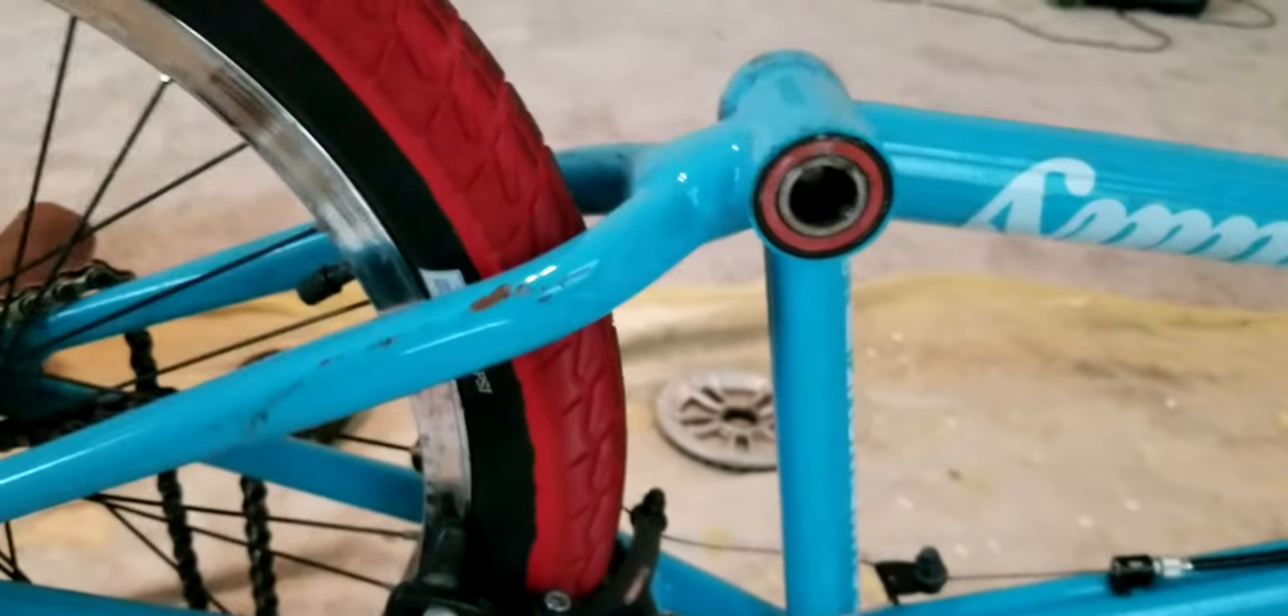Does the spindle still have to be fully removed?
No.